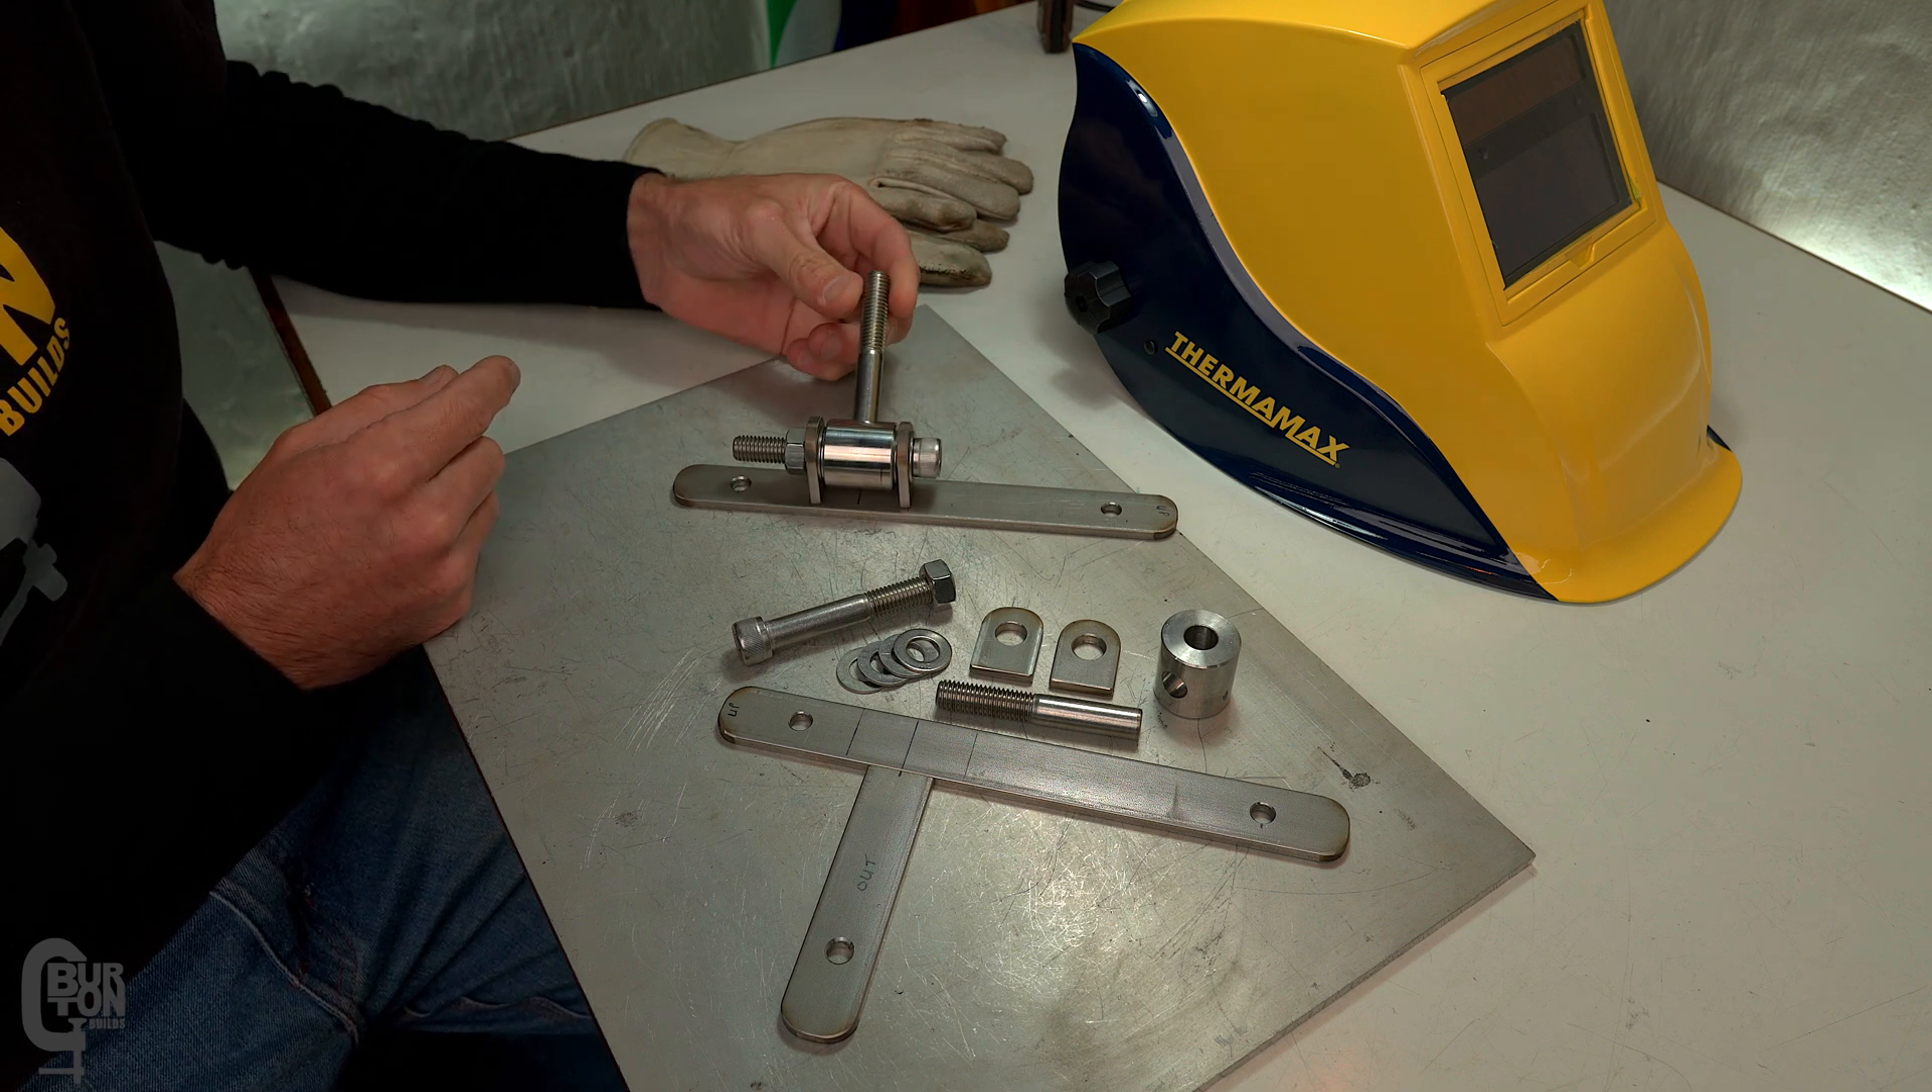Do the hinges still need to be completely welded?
Yes.